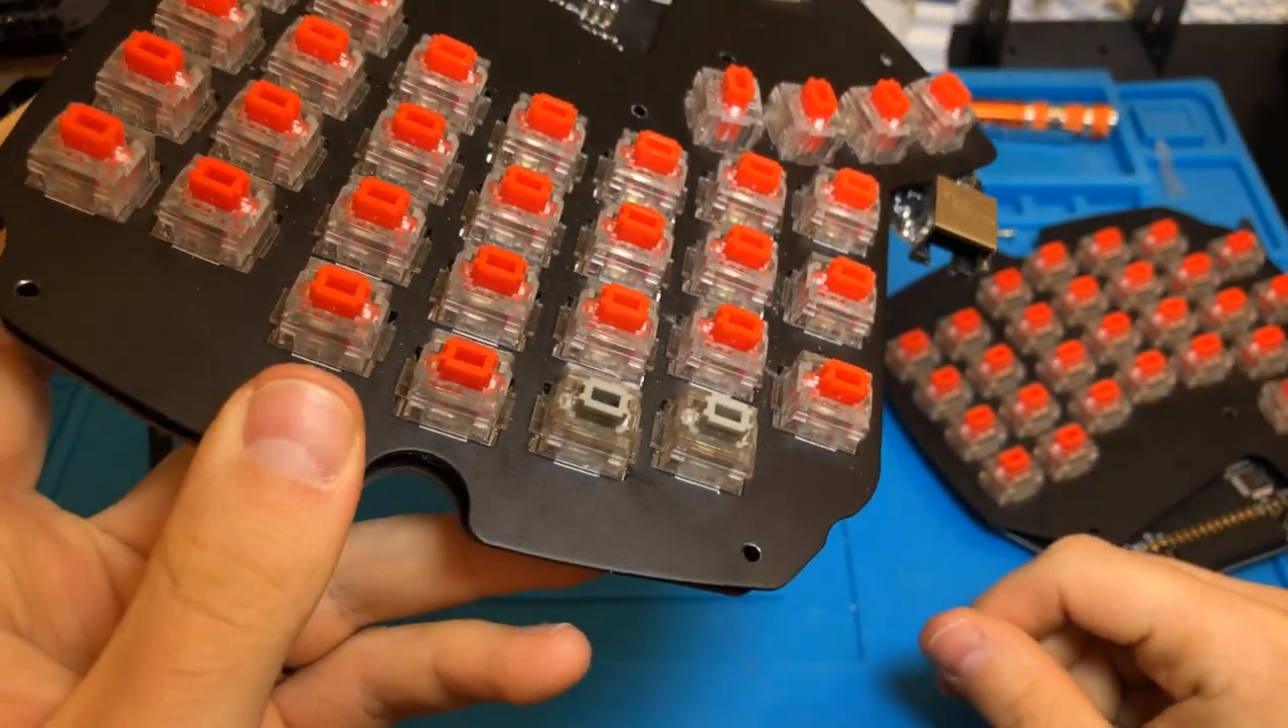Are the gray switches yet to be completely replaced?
Yes.